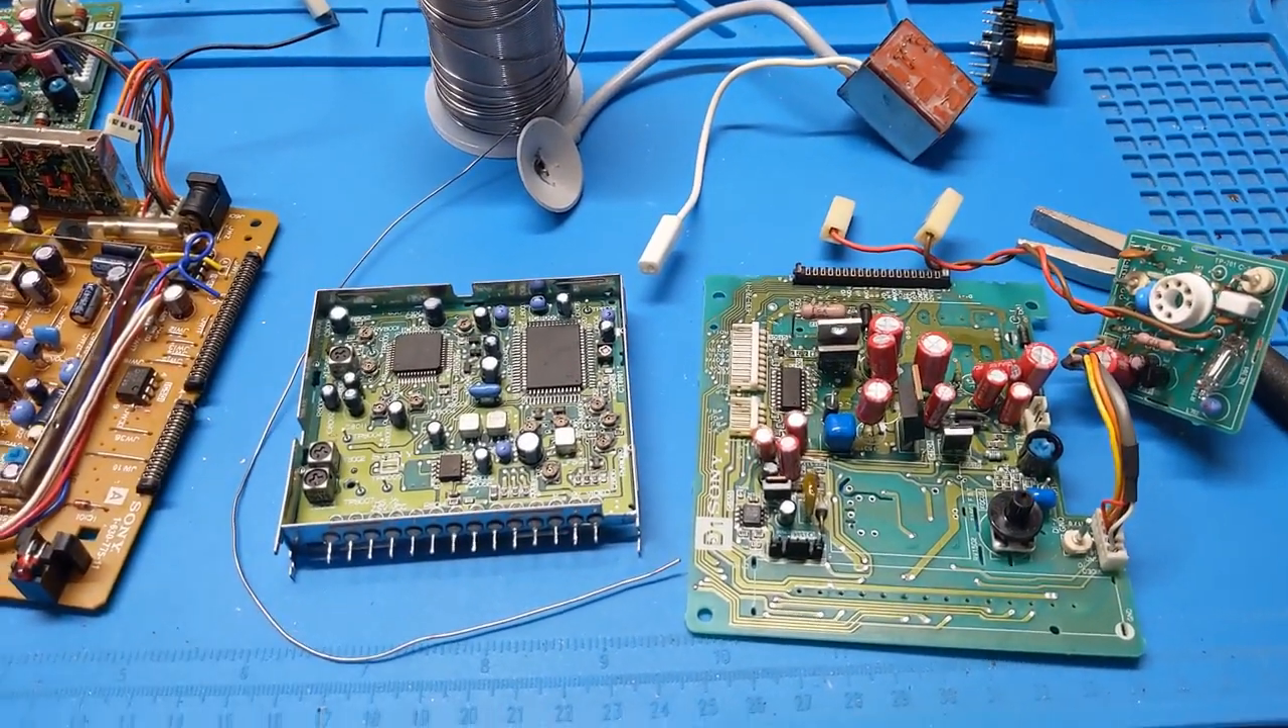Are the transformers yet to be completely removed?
No.